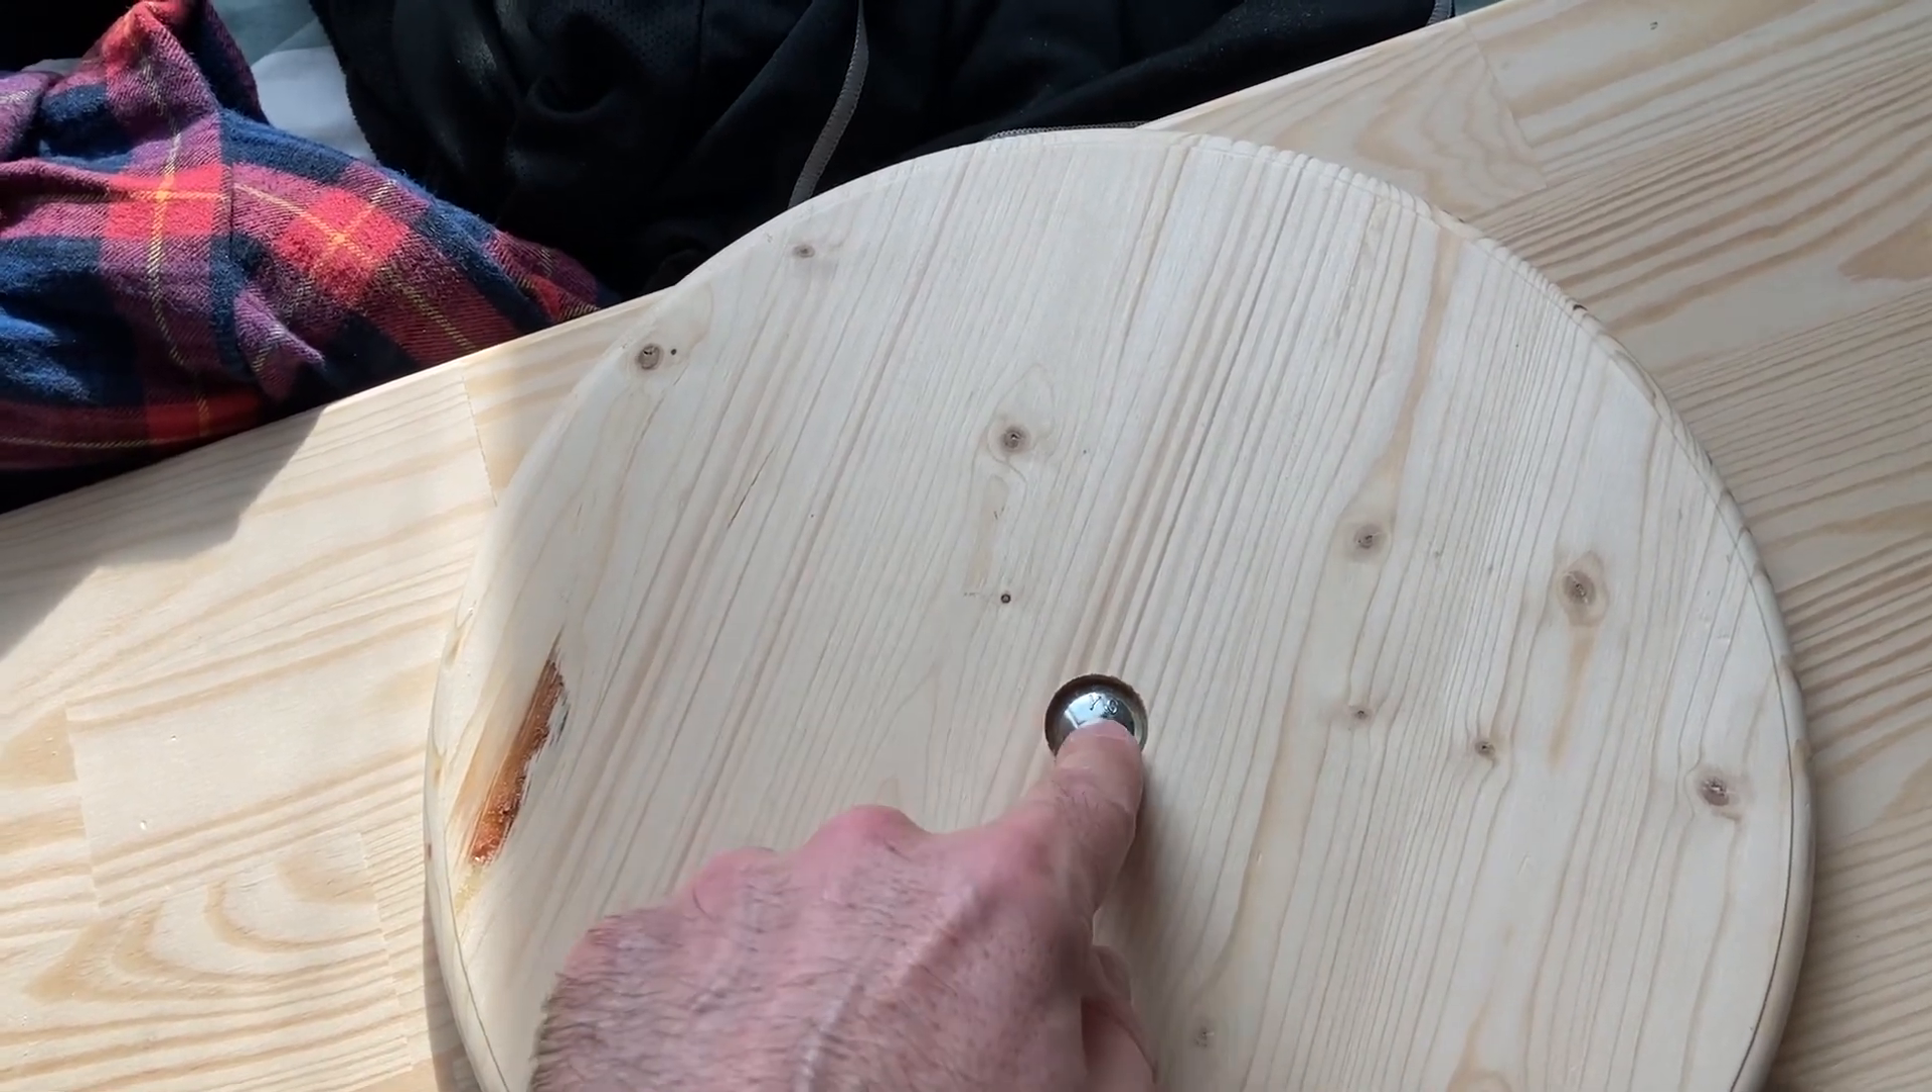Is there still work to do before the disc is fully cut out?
No.